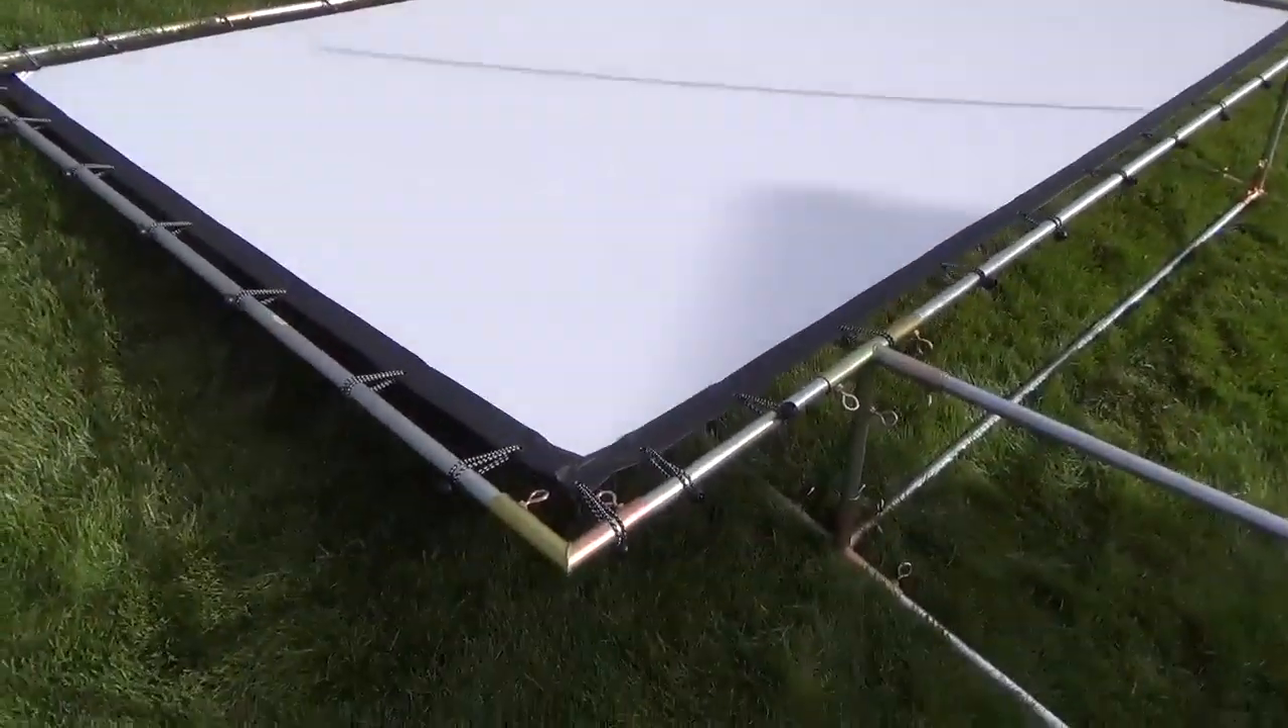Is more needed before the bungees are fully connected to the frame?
No.